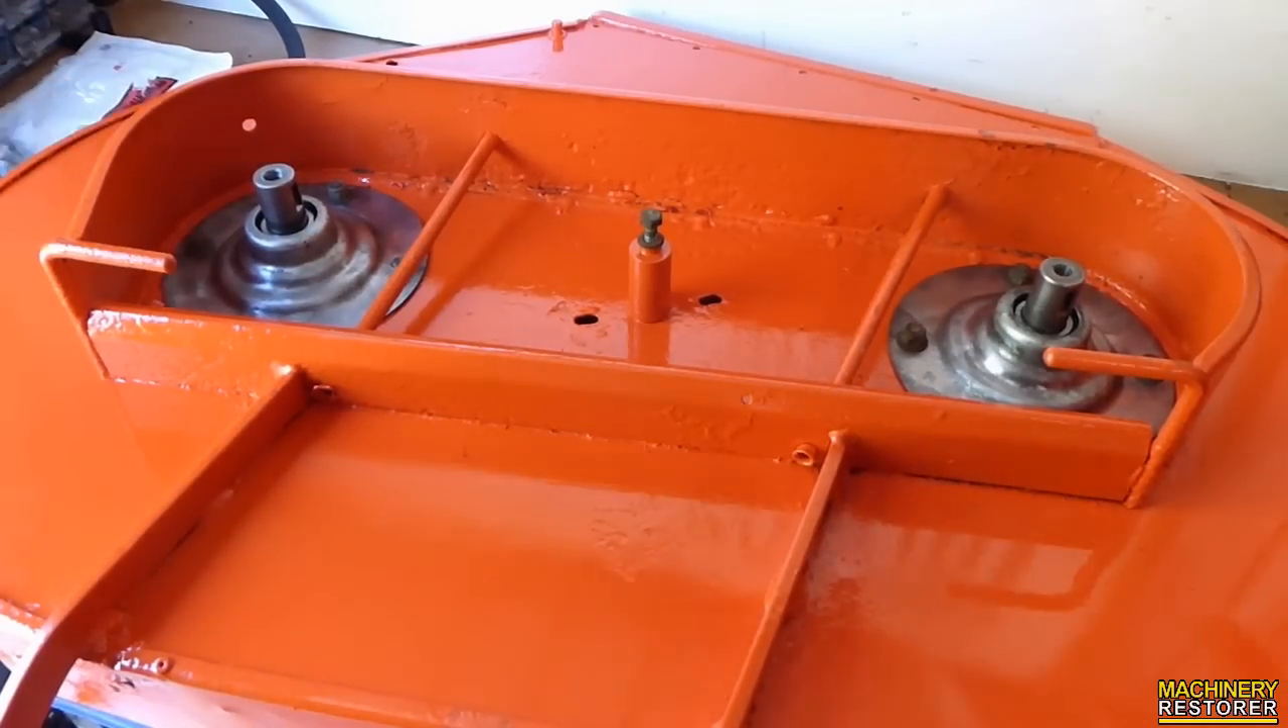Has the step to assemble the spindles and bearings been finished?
Yes.